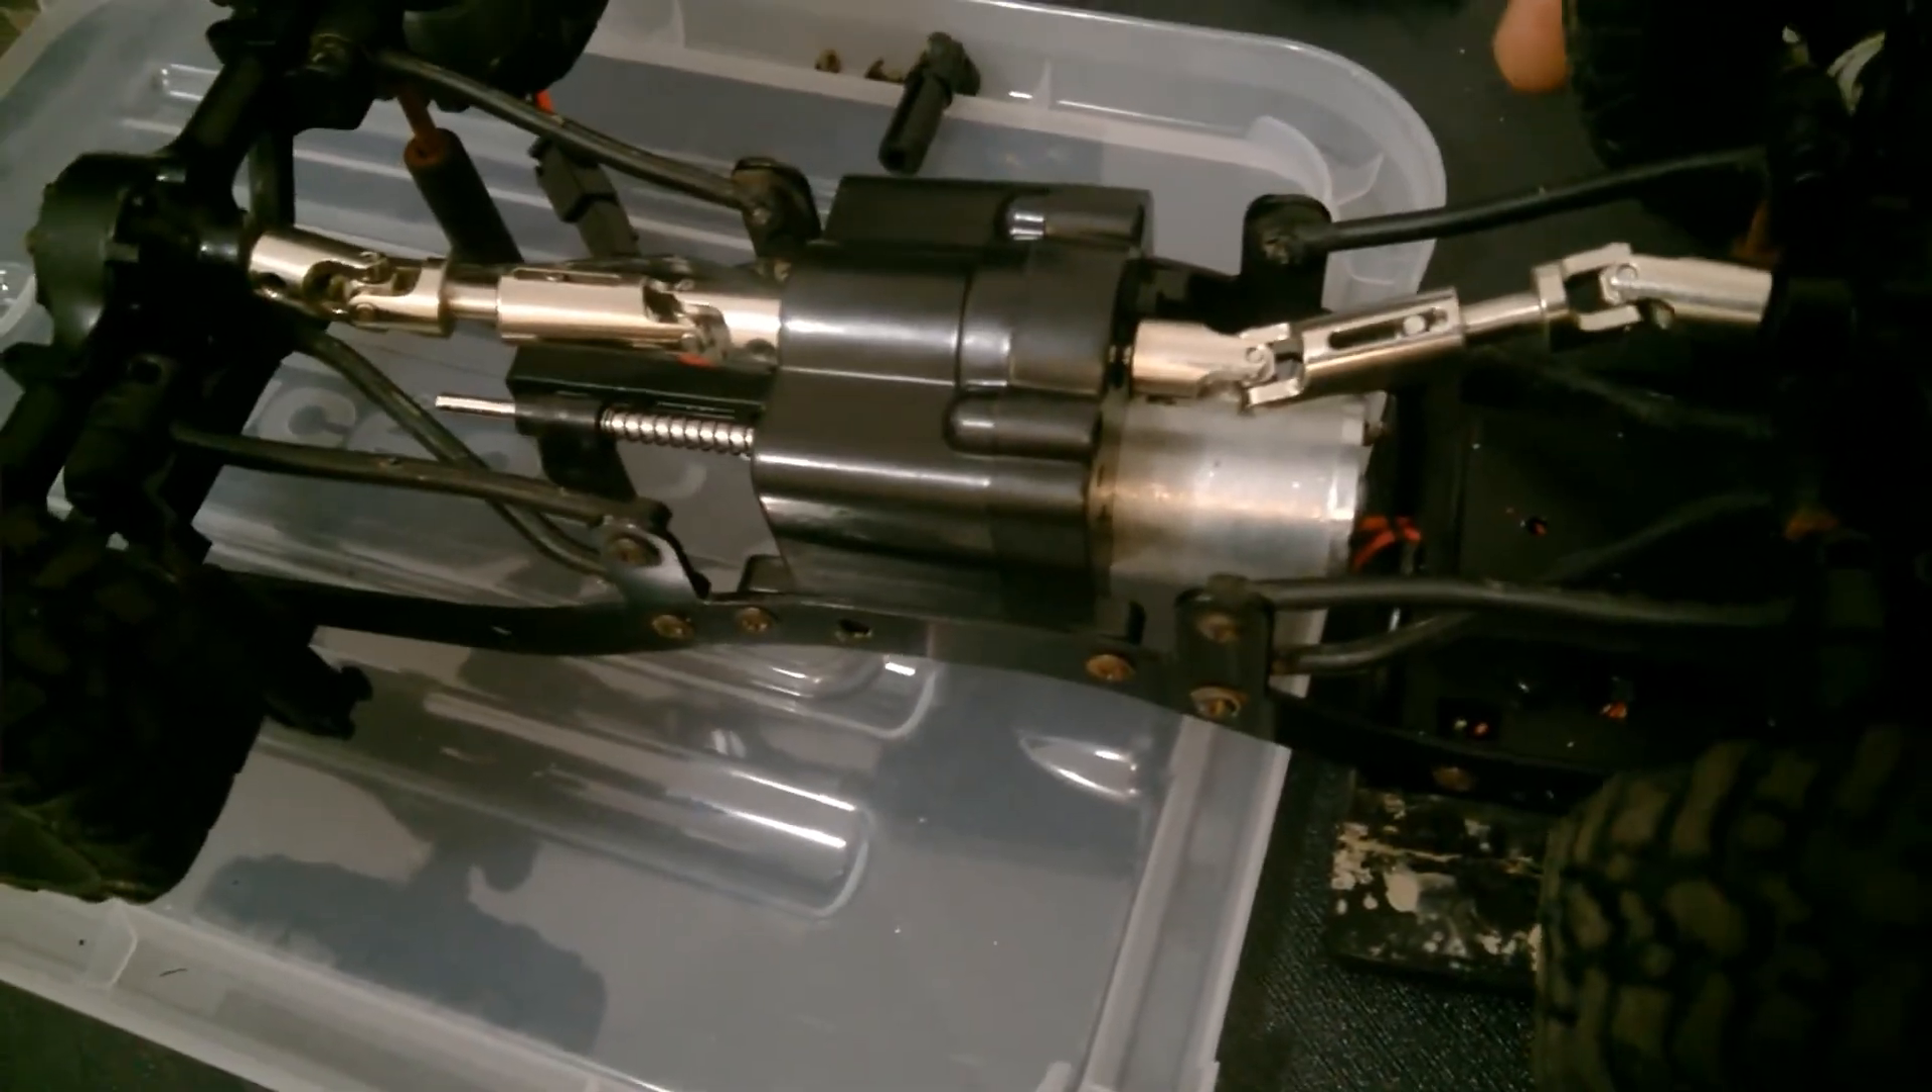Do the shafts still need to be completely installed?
No.